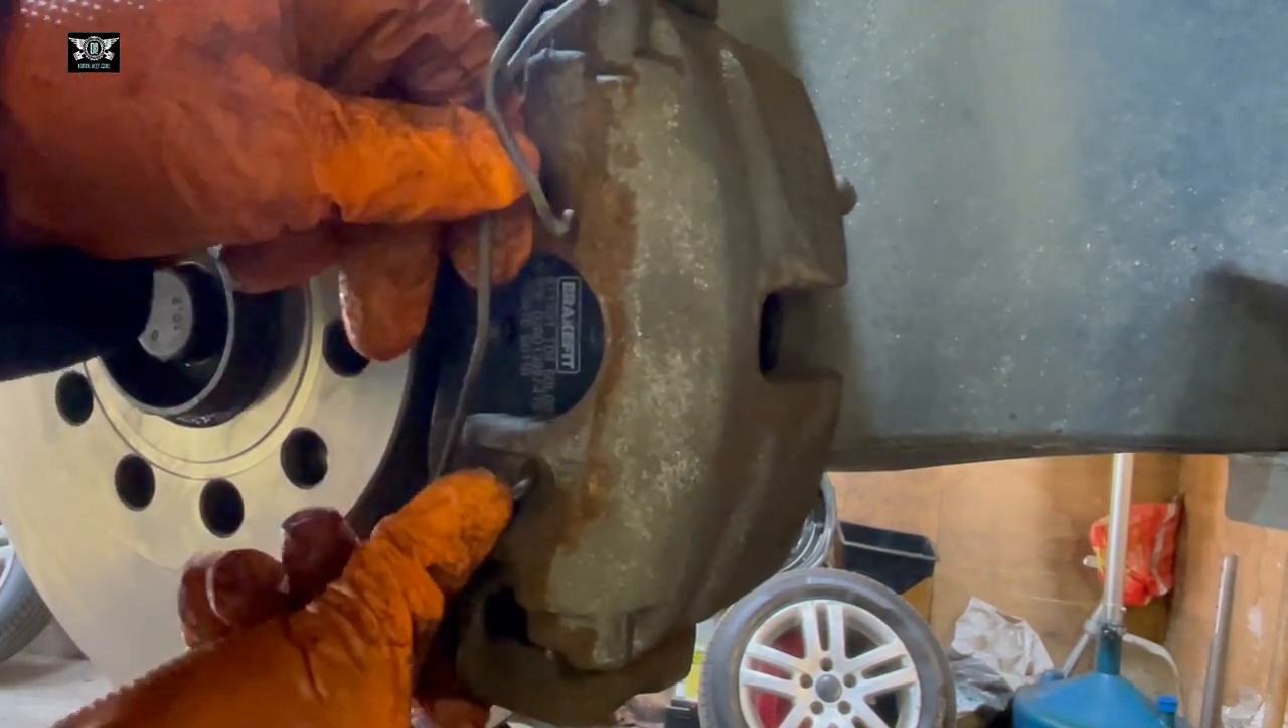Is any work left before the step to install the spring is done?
Yes.